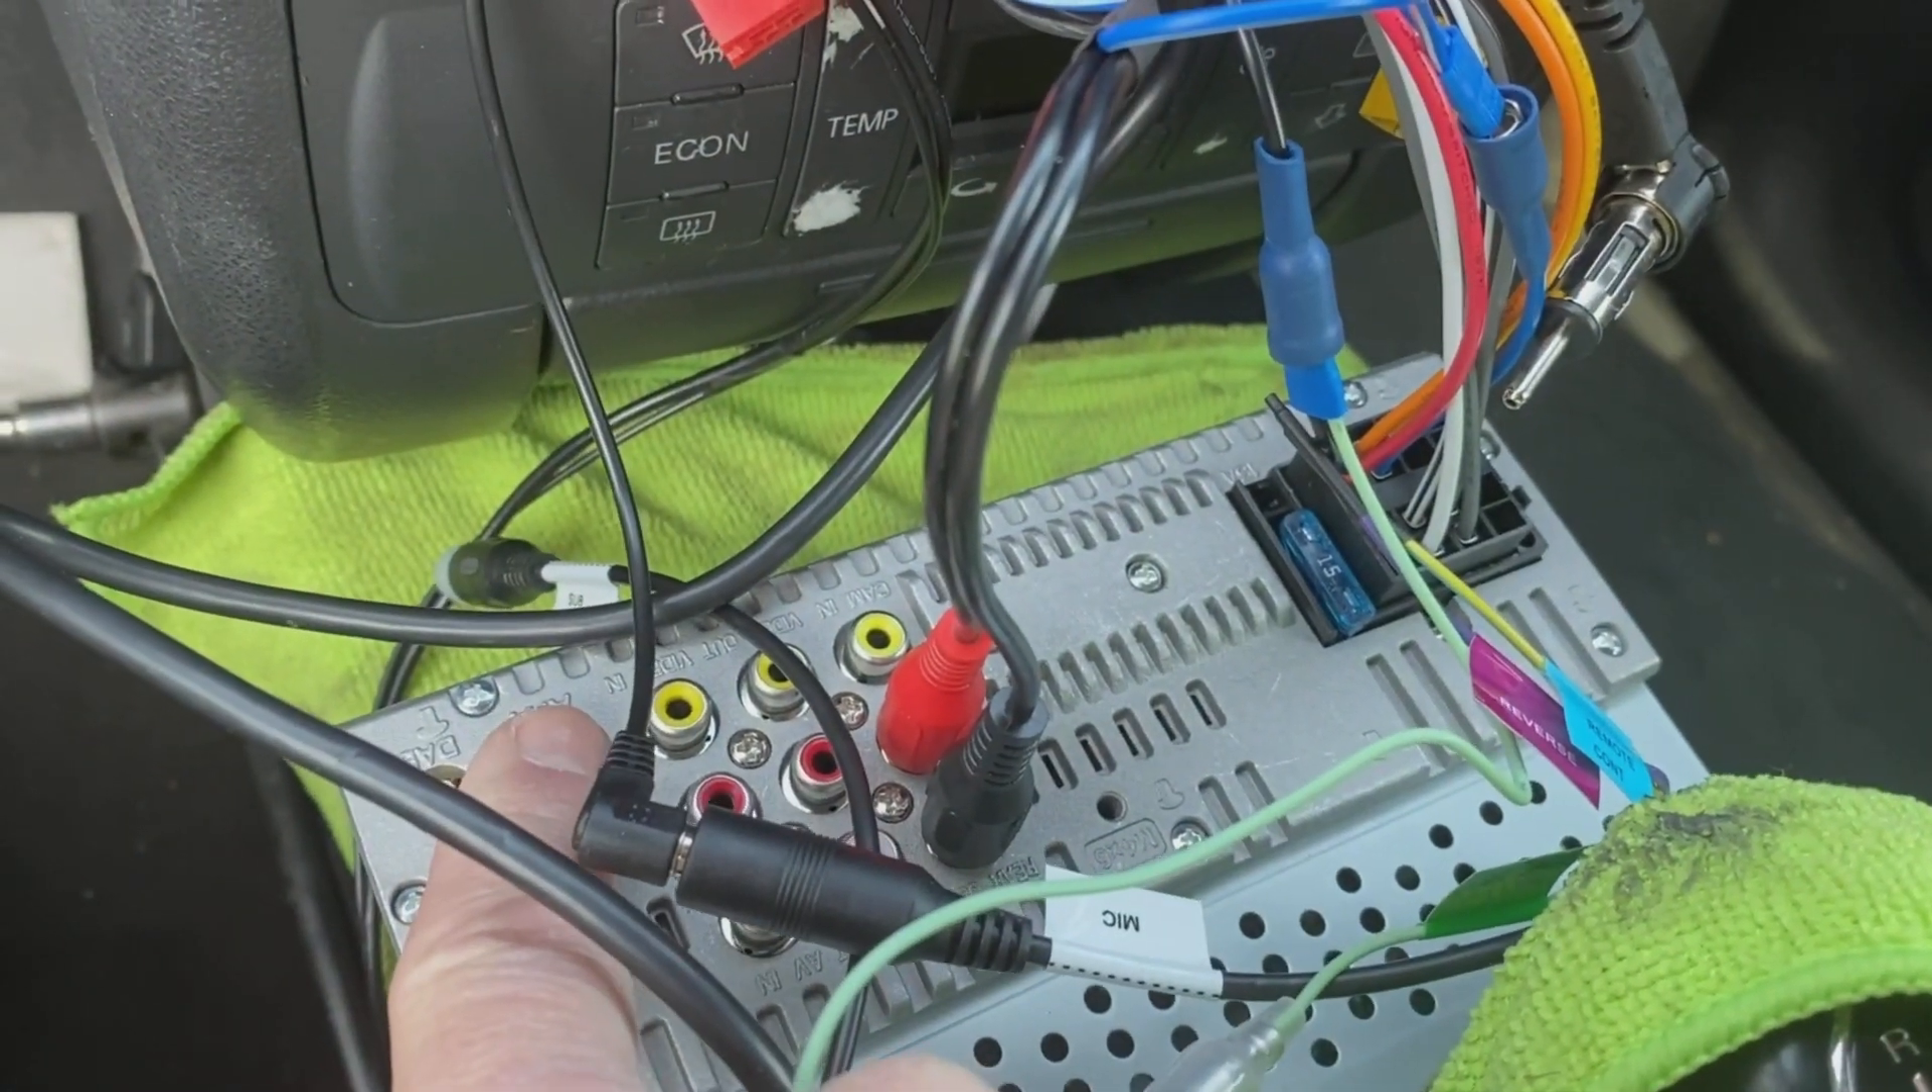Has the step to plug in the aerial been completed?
No.